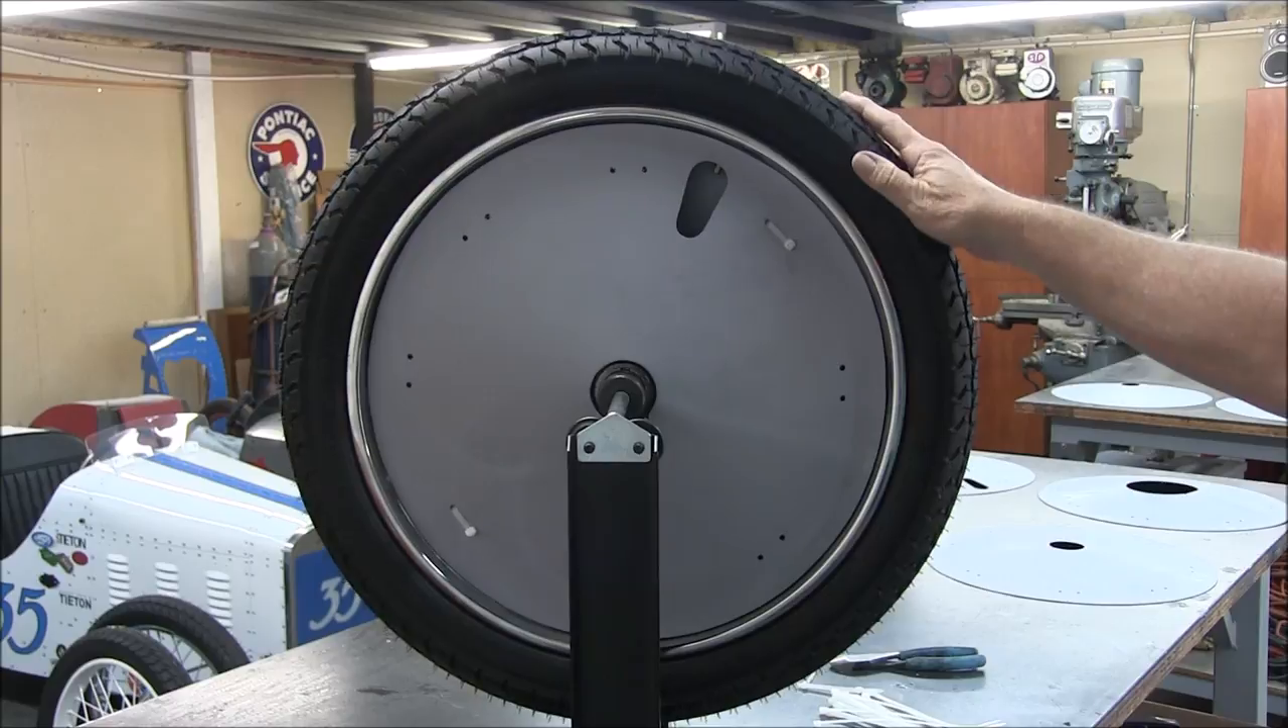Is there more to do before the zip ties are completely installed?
Yes.